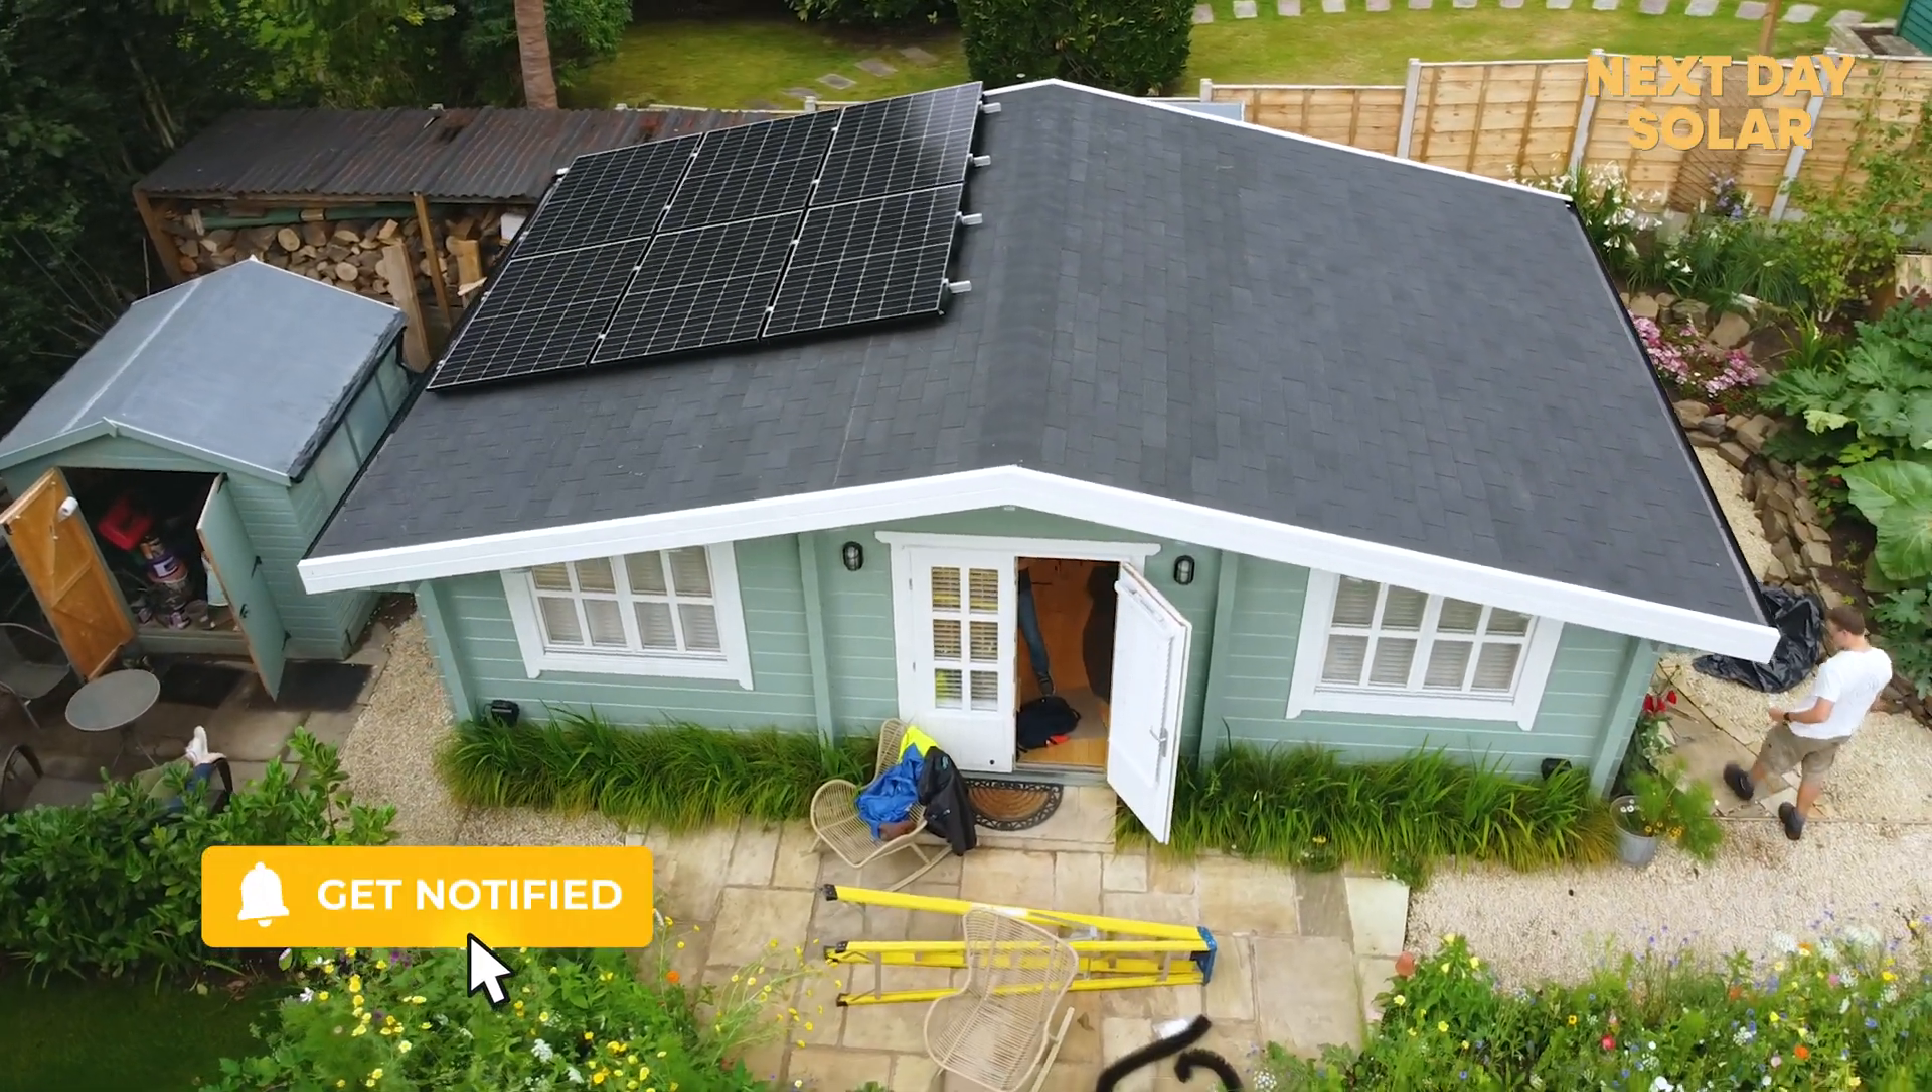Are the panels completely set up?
Yes.